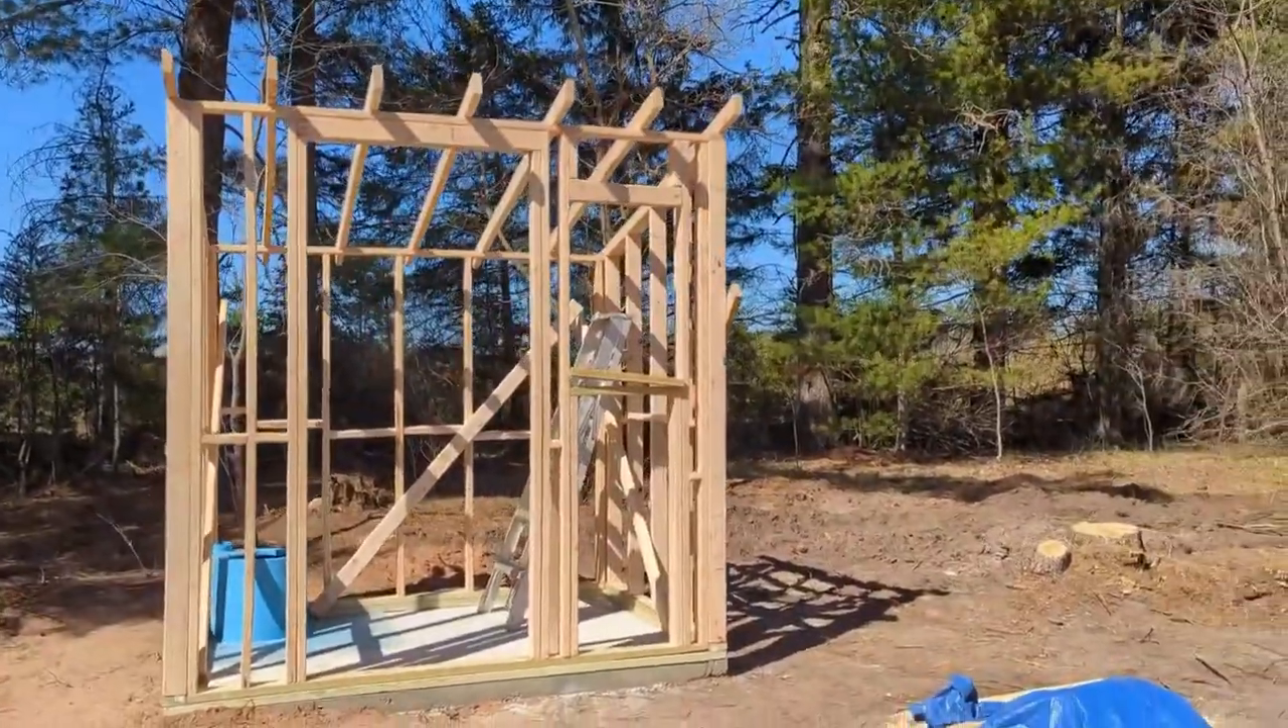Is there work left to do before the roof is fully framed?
No.